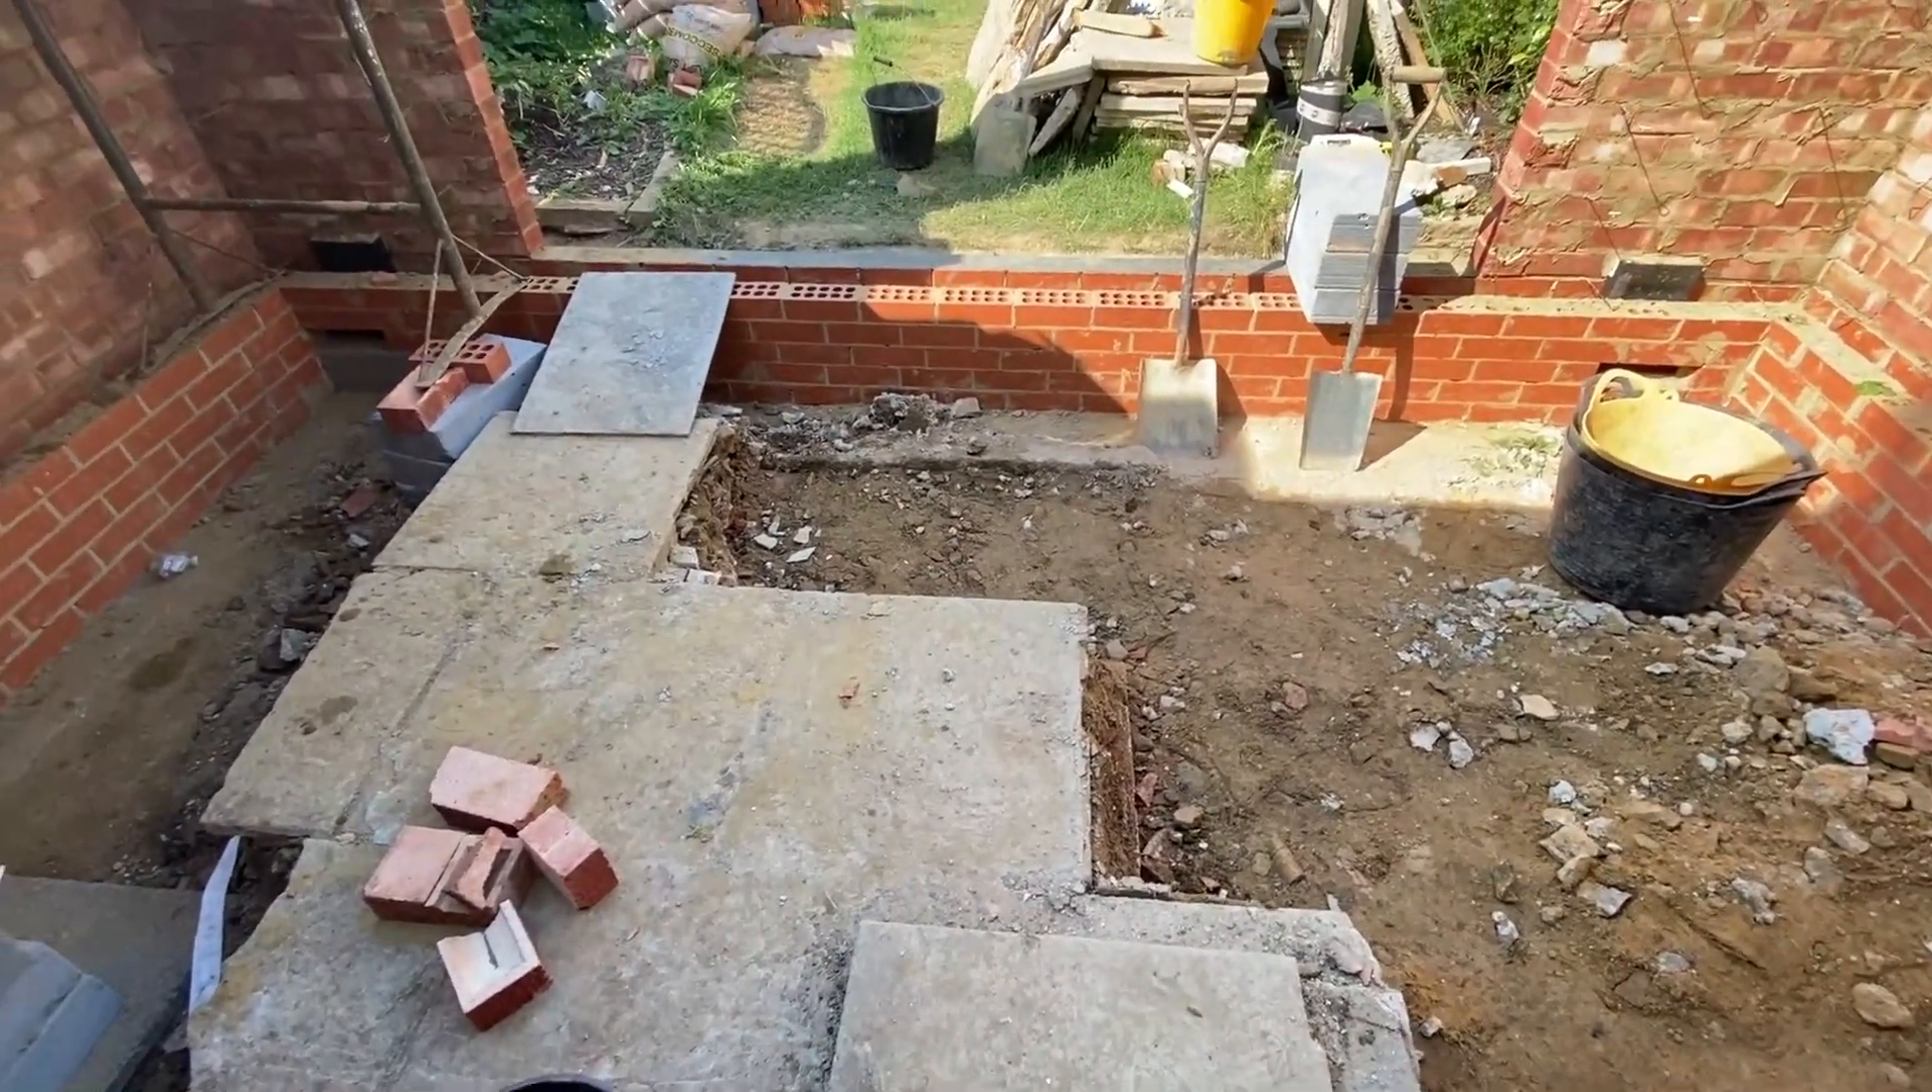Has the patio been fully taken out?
No.